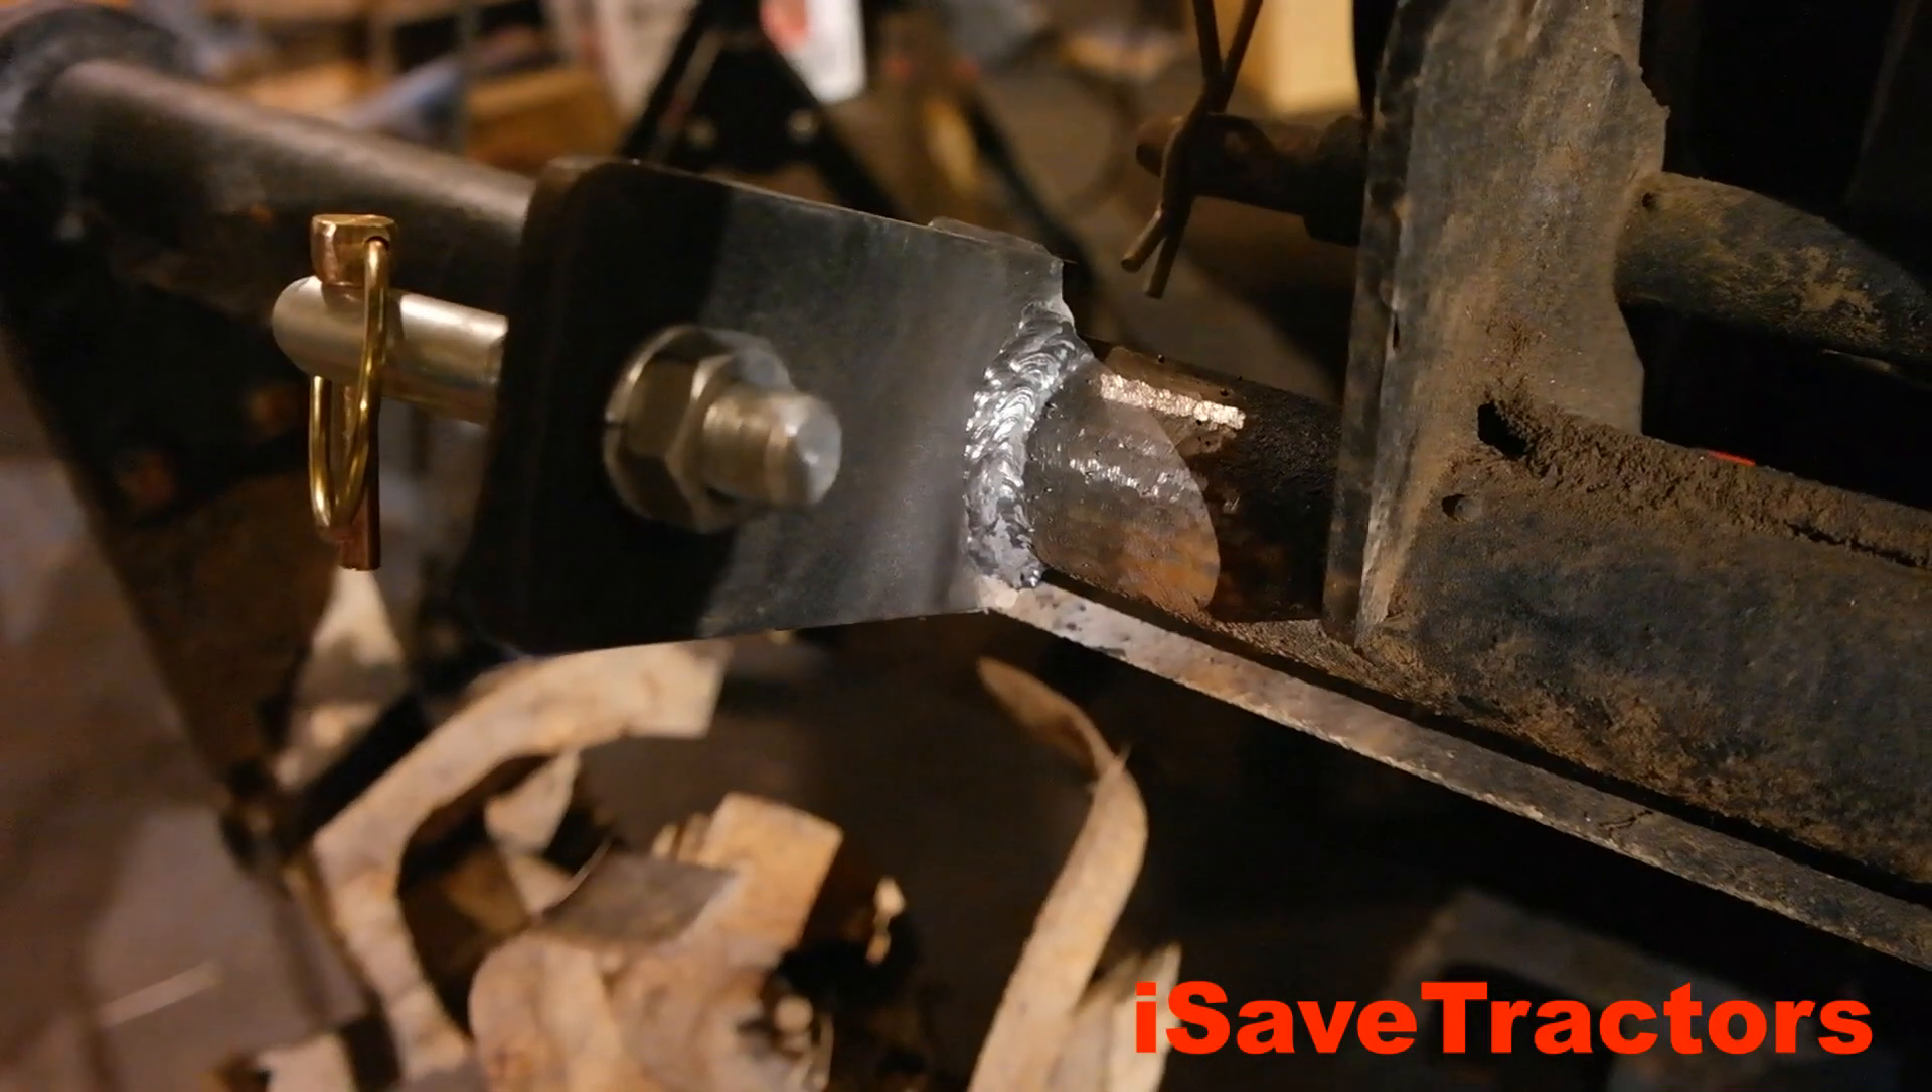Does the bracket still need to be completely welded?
No.